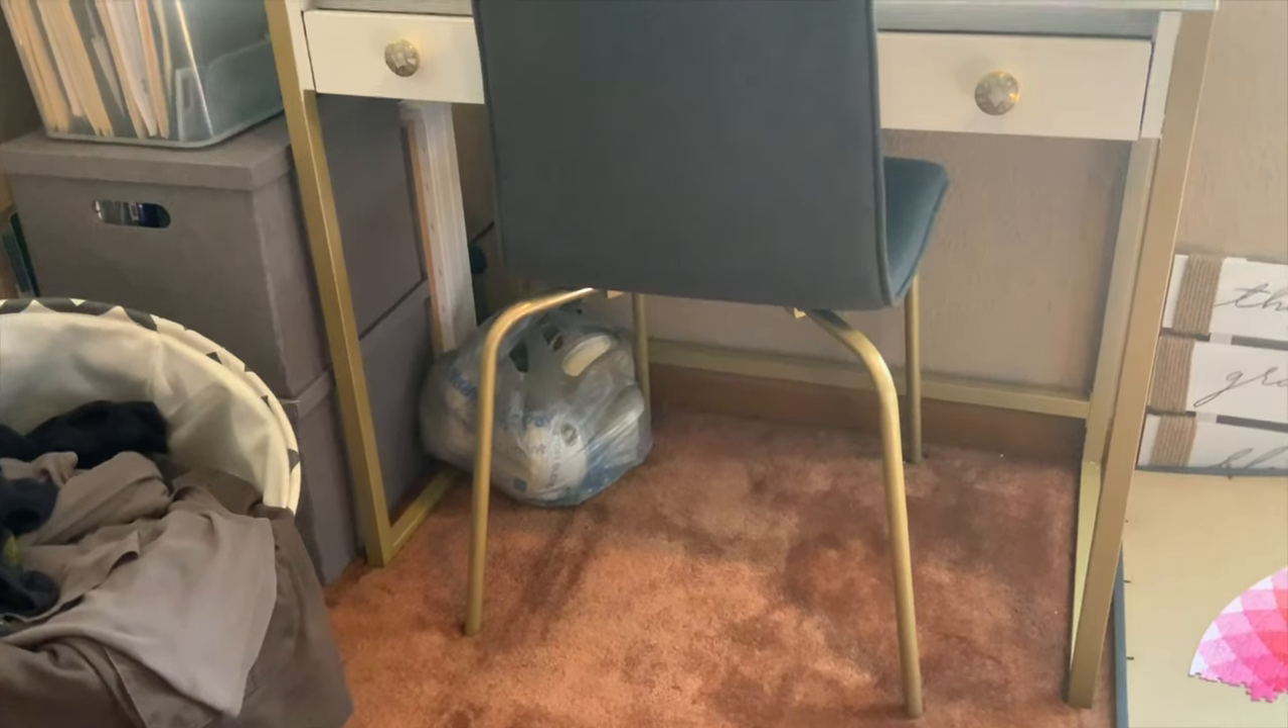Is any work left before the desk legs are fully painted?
No.